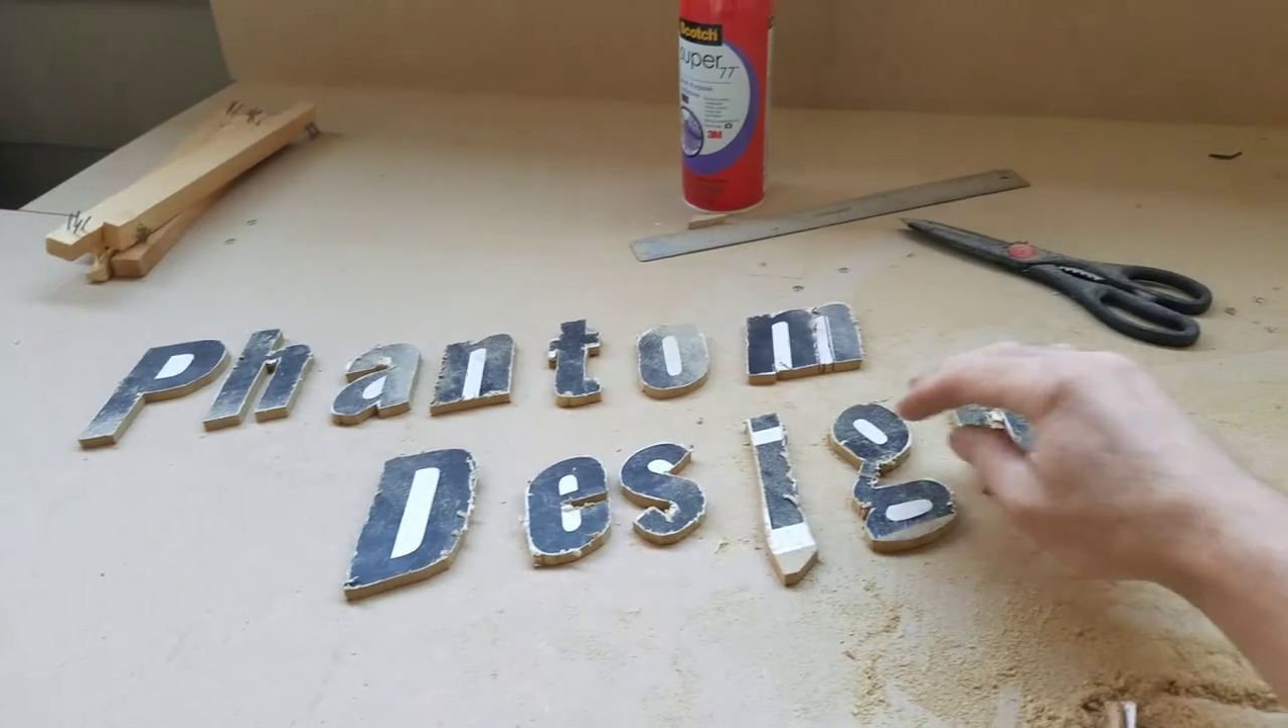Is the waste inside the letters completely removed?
No.